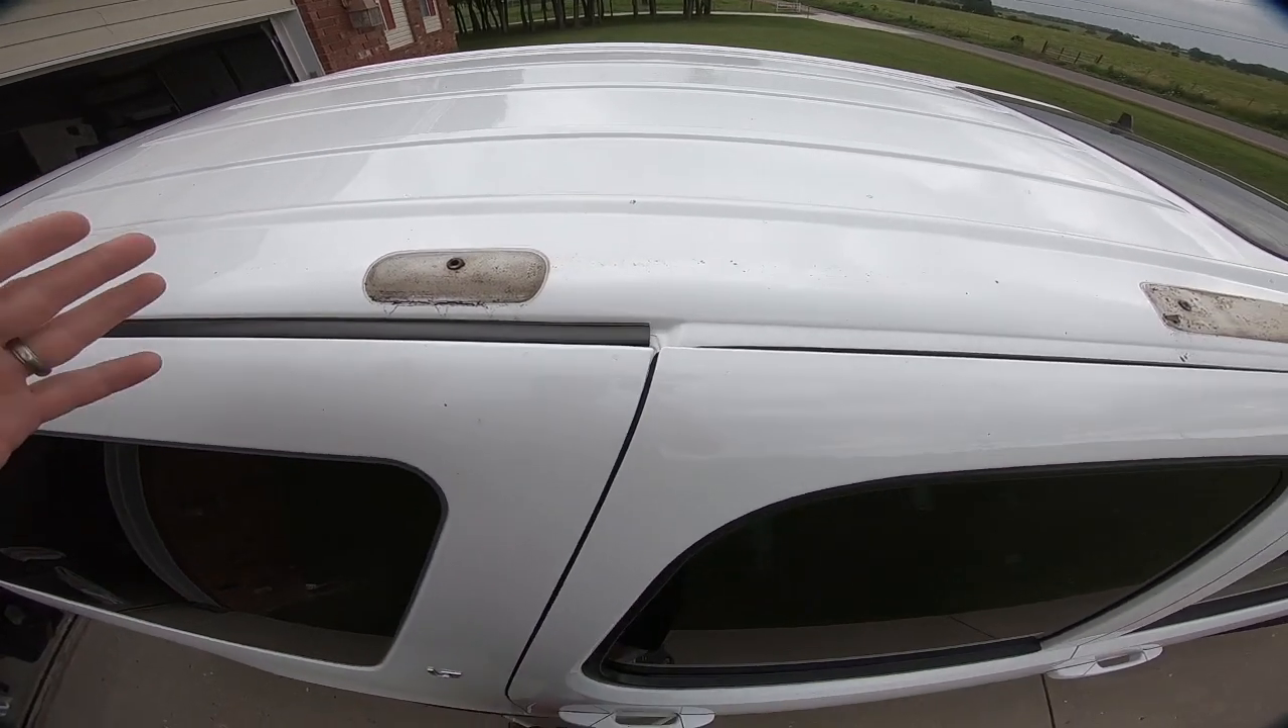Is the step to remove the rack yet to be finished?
No.